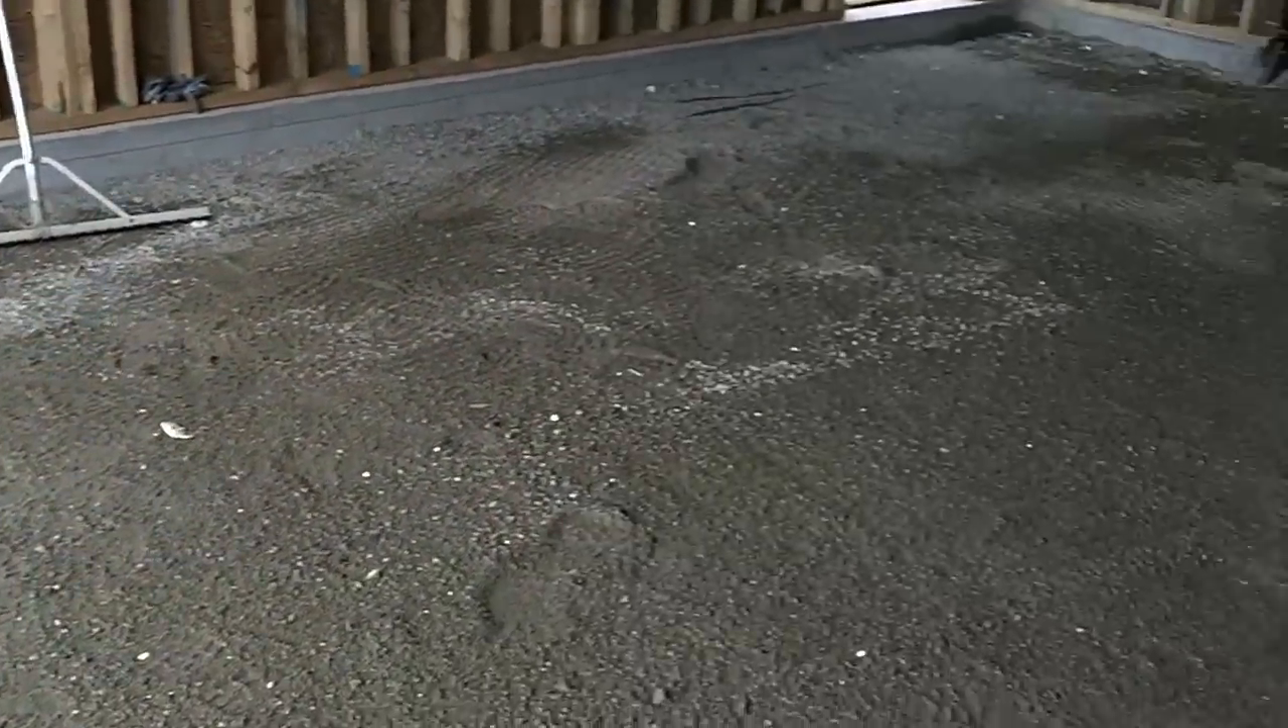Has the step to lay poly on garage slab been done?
No.